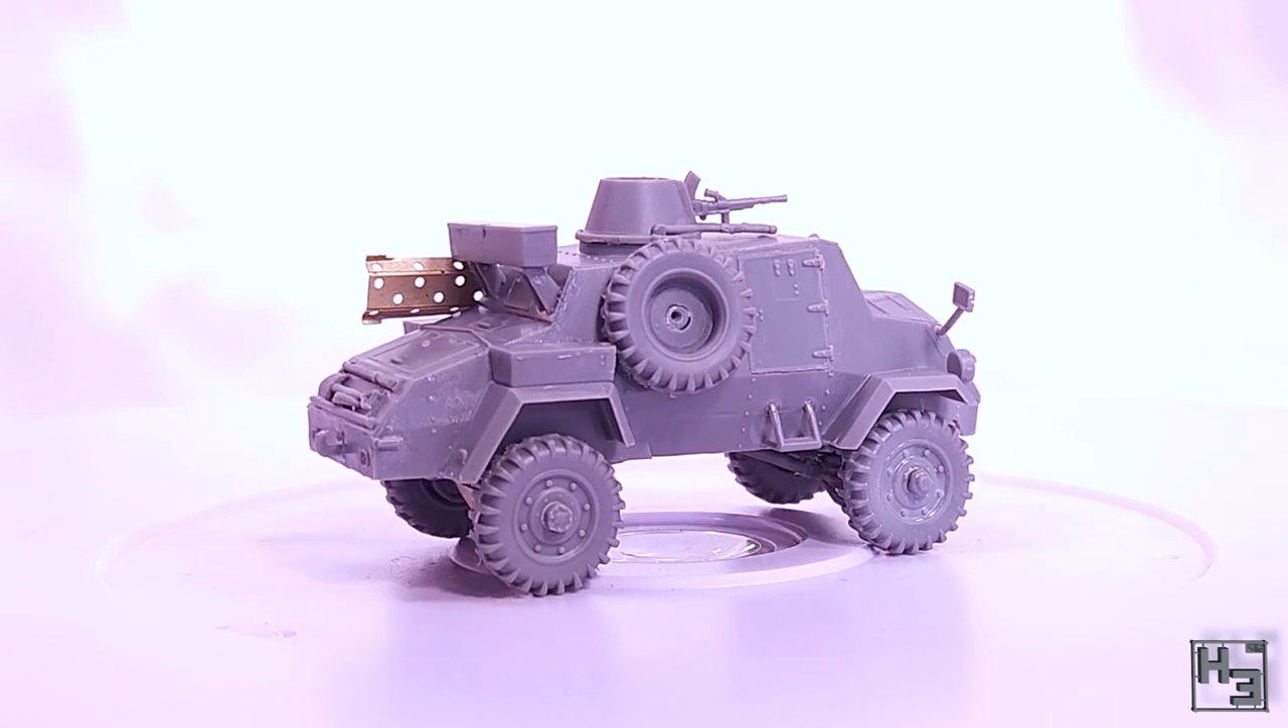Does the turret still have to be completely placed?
No.